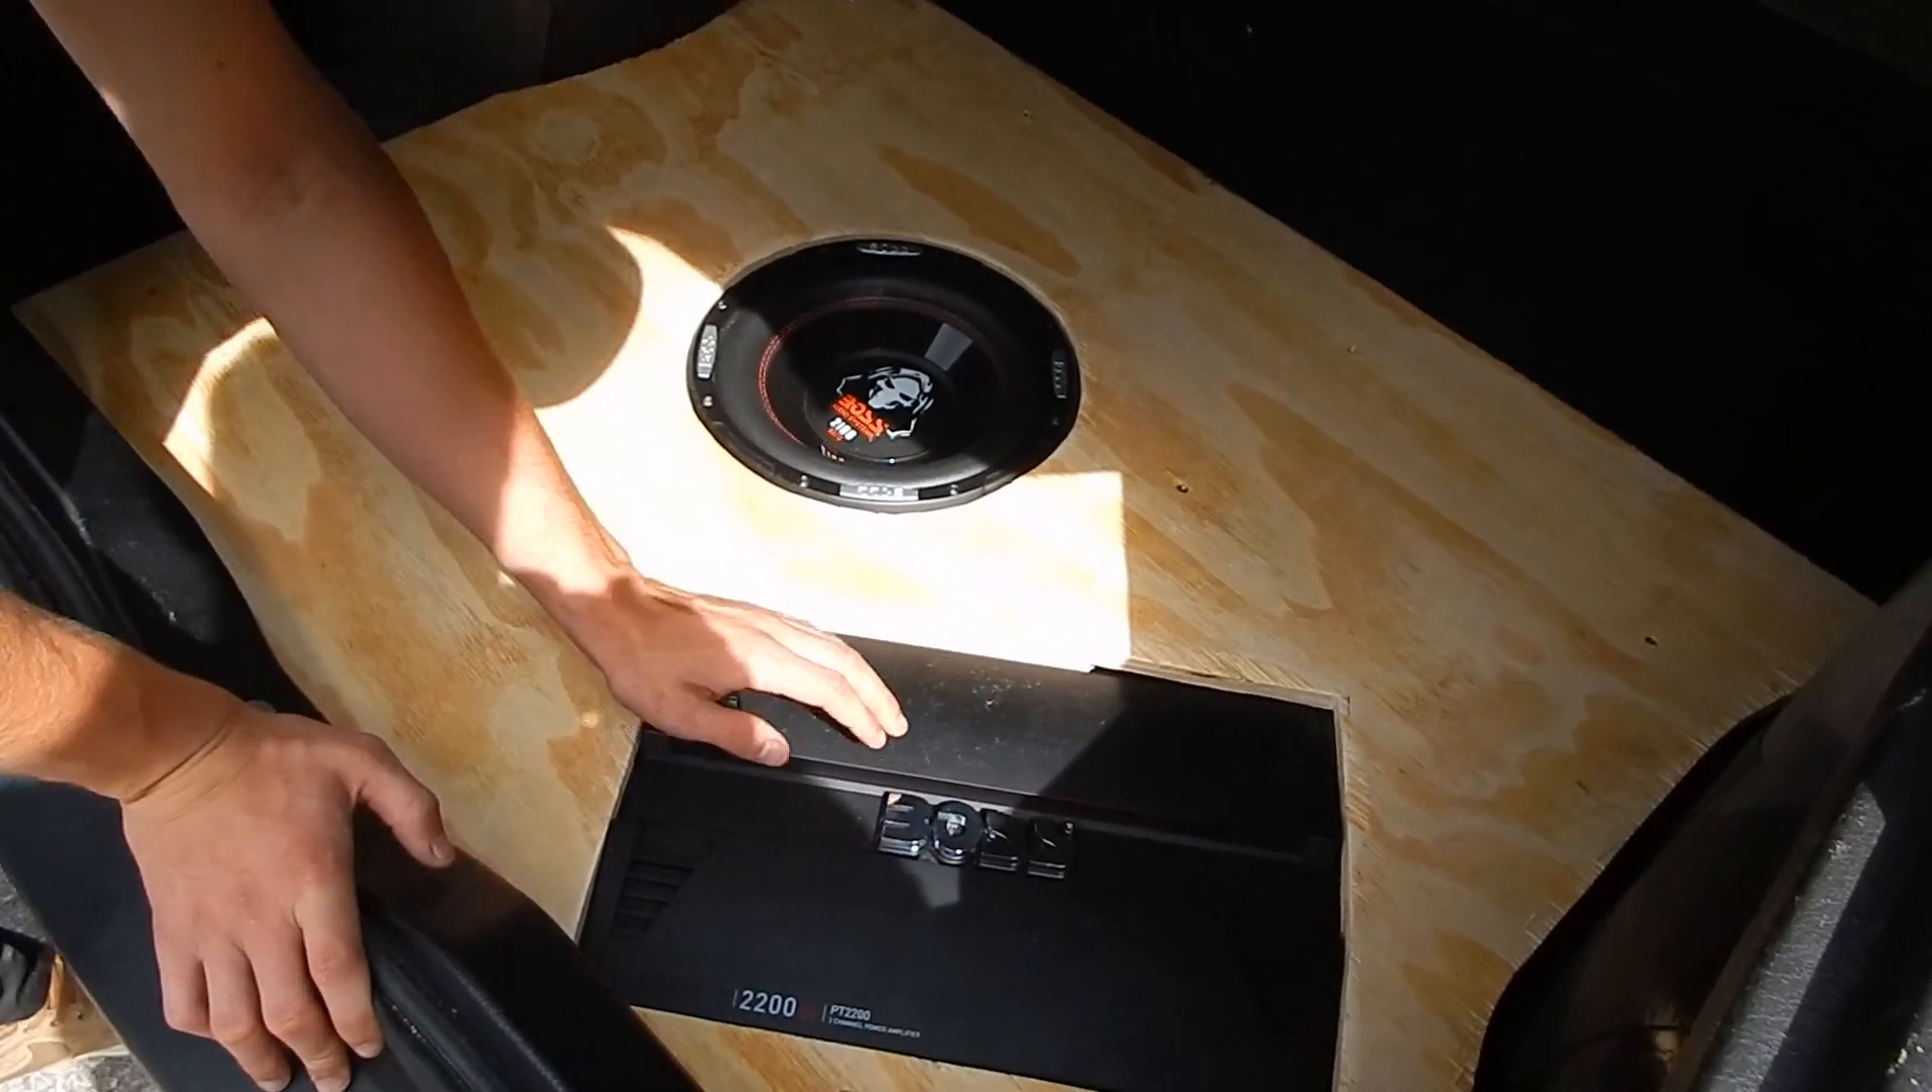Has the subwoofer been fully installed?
Yes.